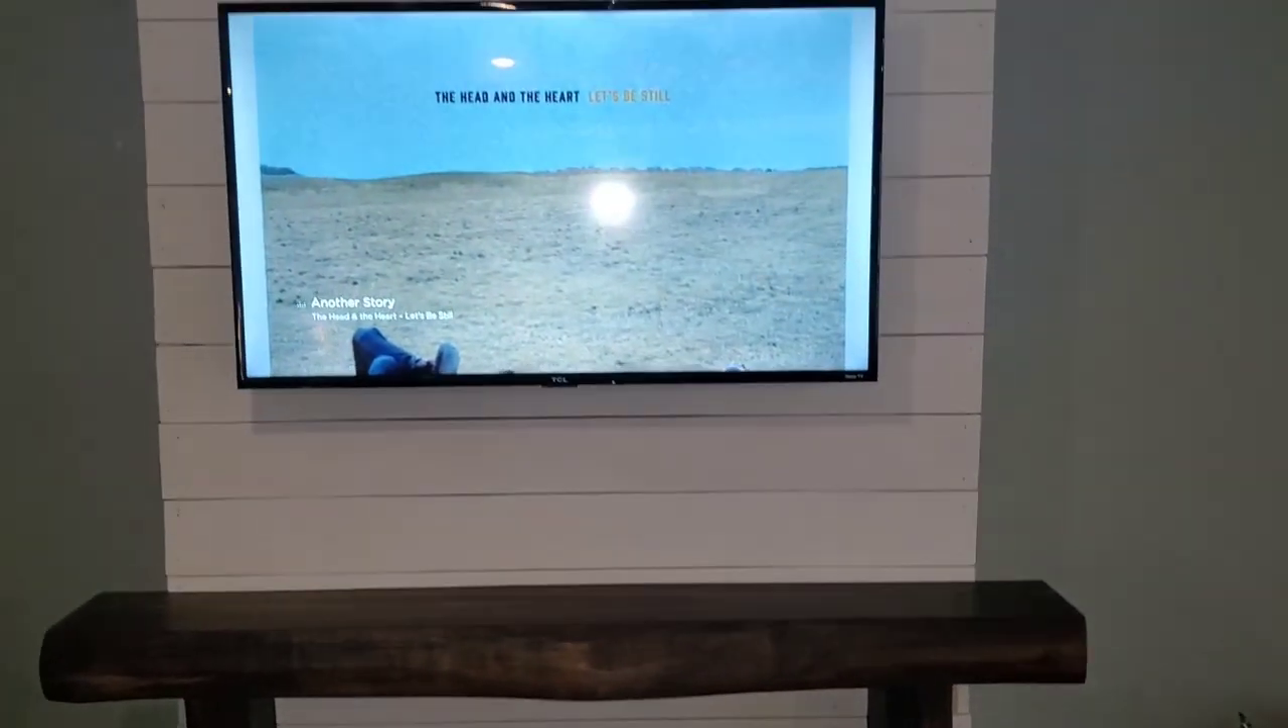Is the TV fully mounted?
Yes.